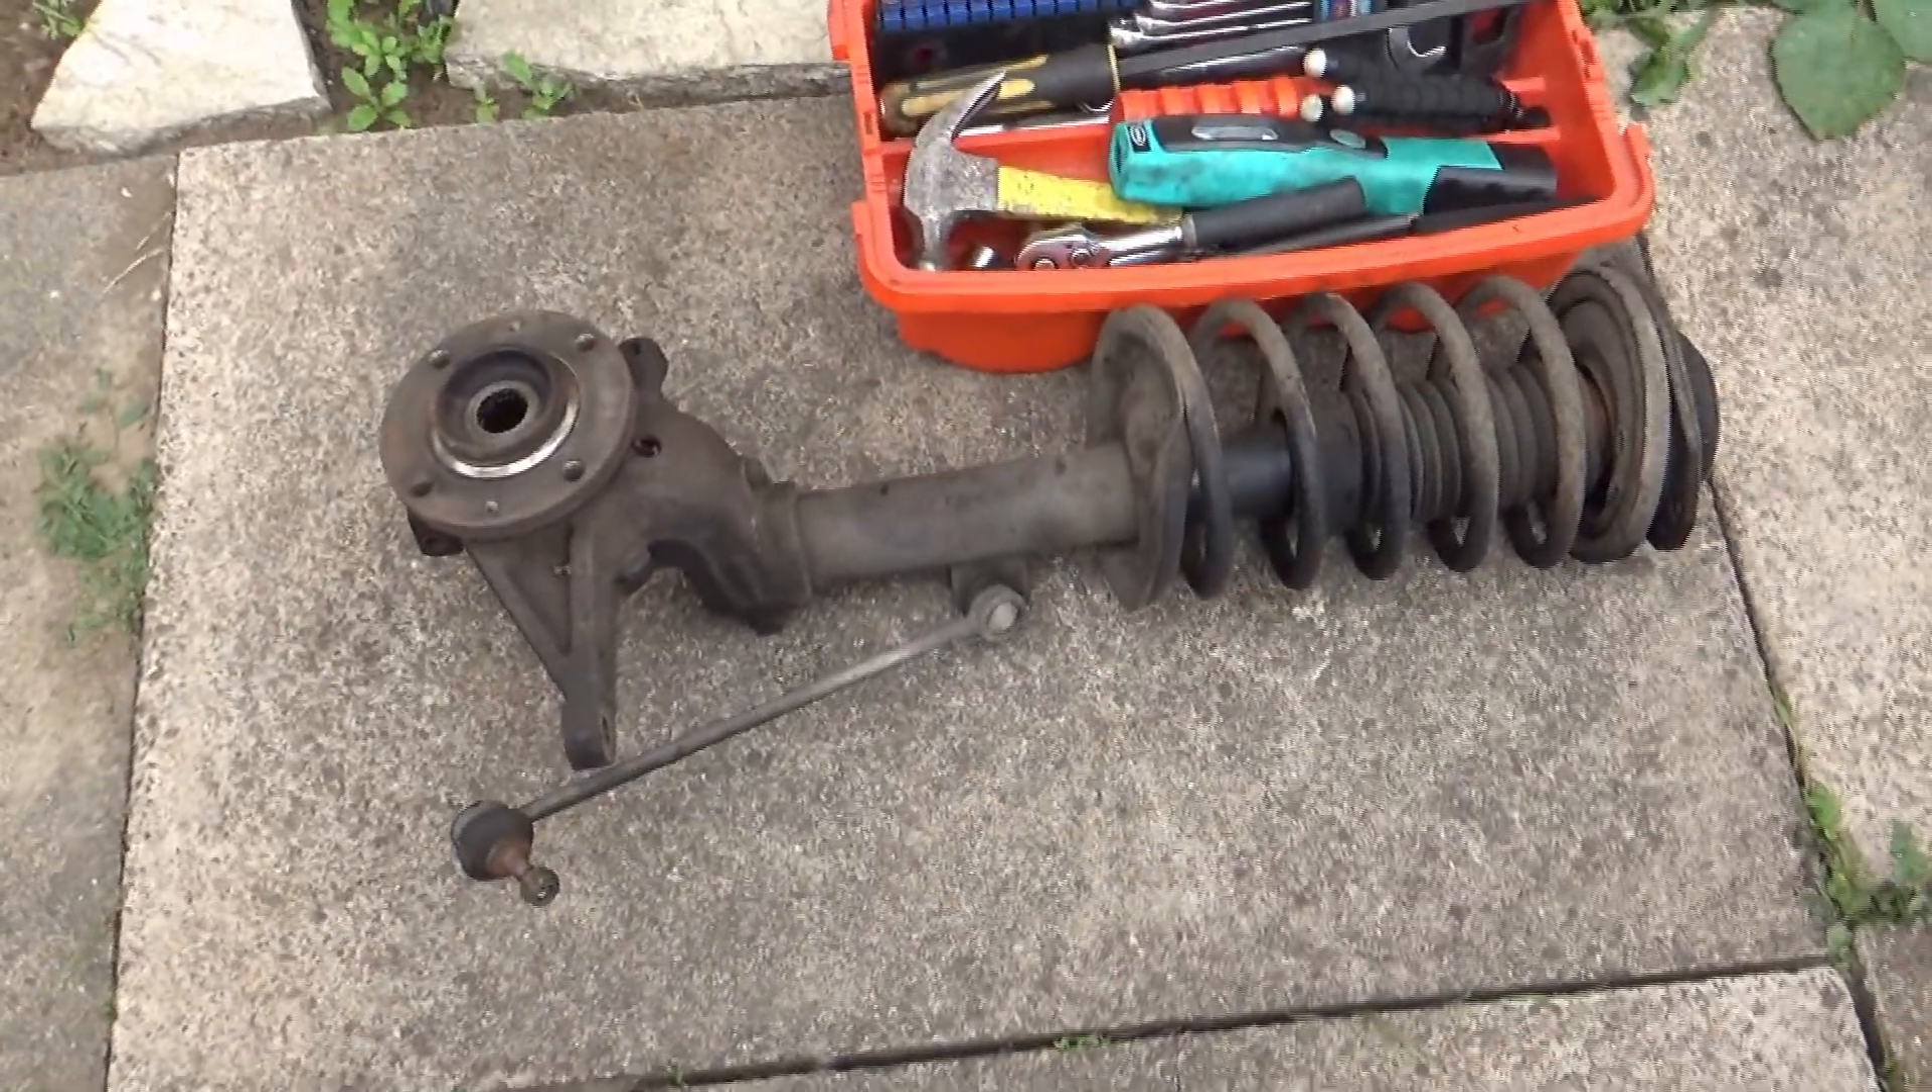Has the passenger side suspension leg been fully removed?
Yes.